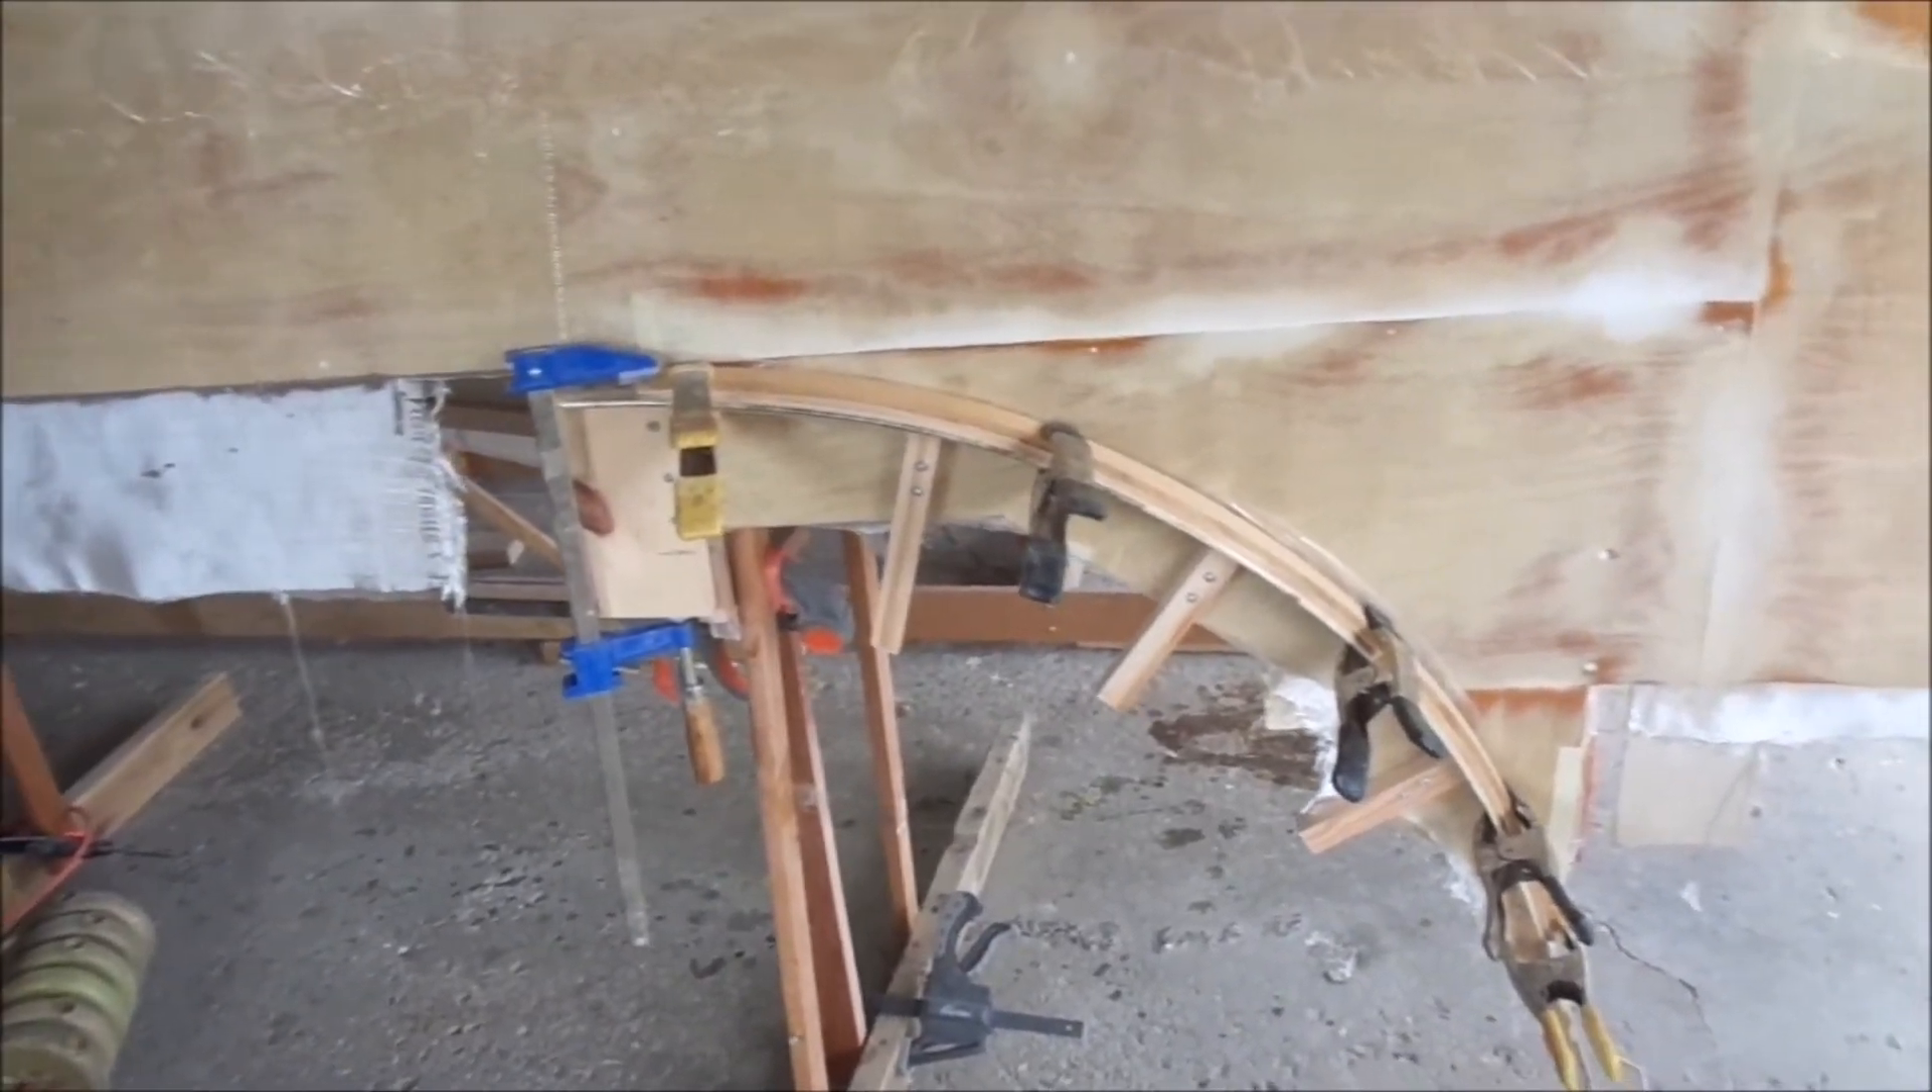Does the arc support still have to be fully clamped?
No.